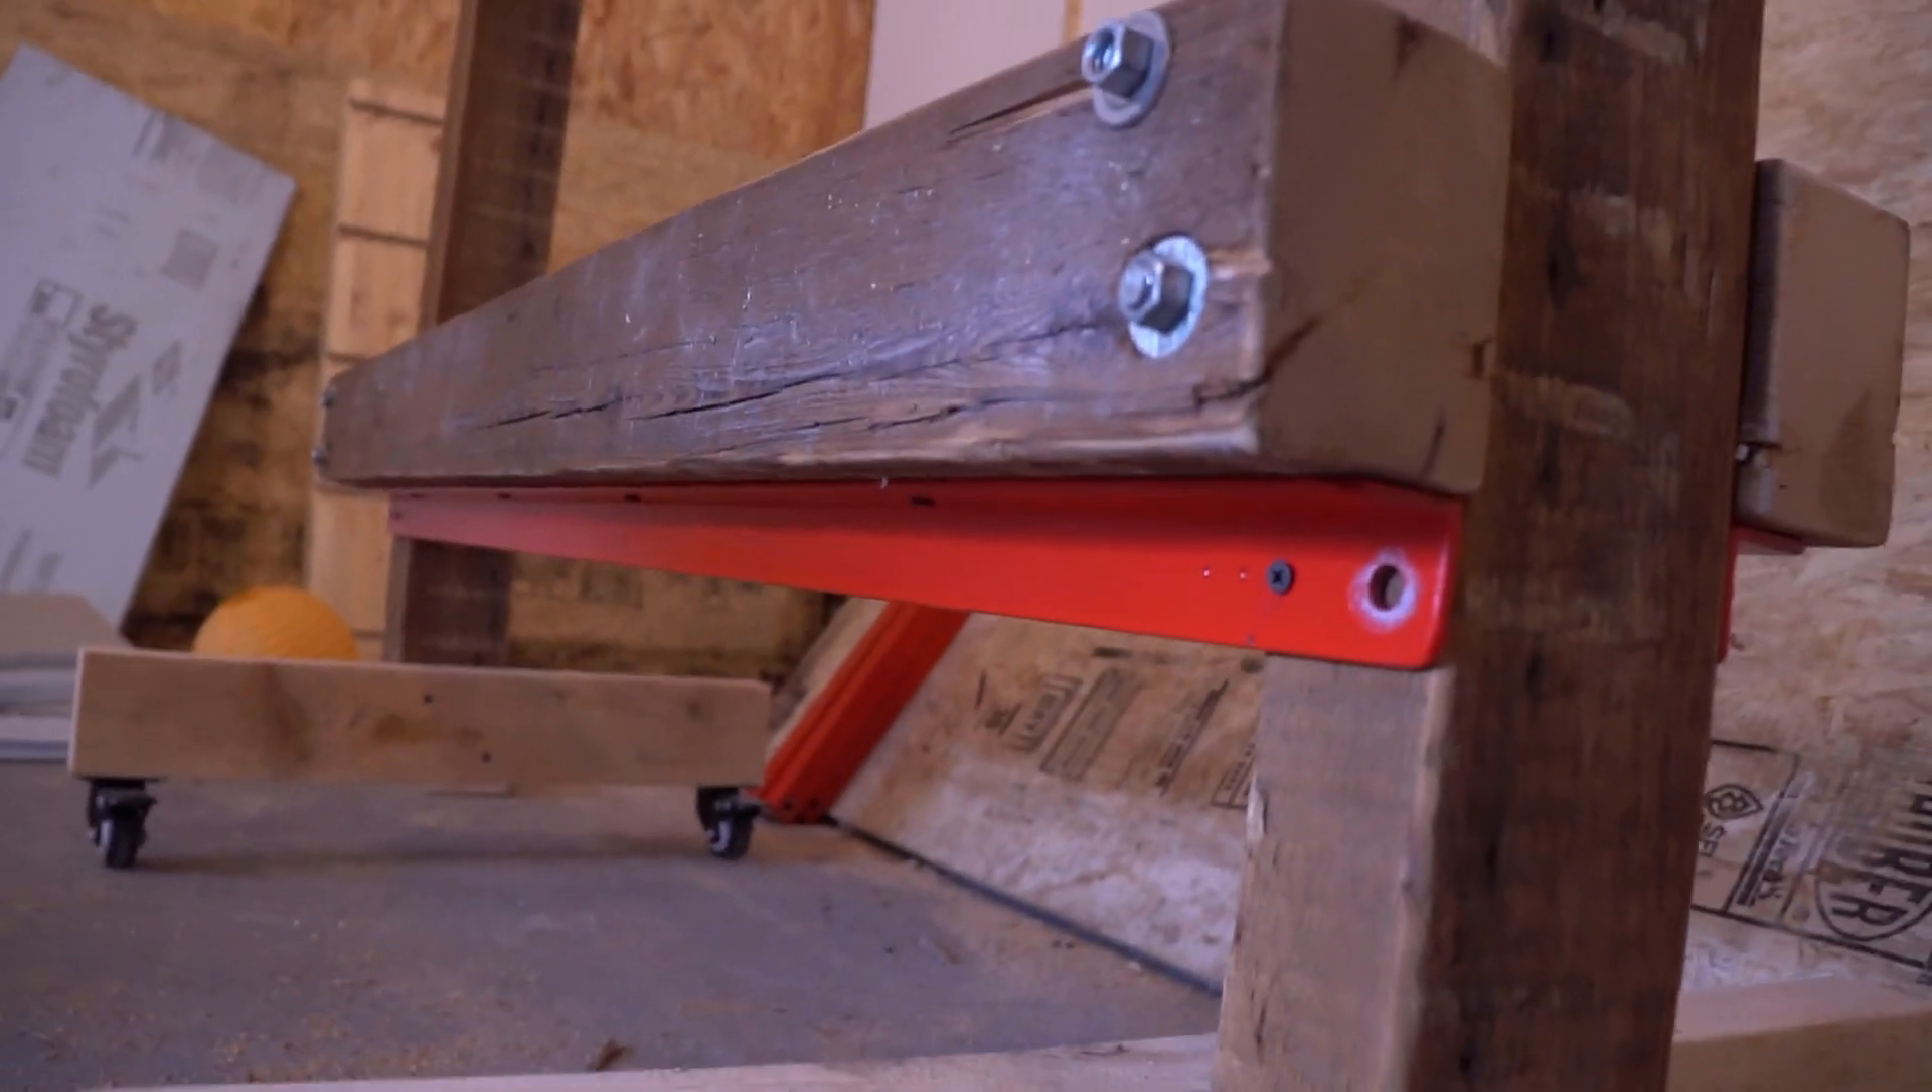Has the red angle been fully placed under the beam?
Yes.